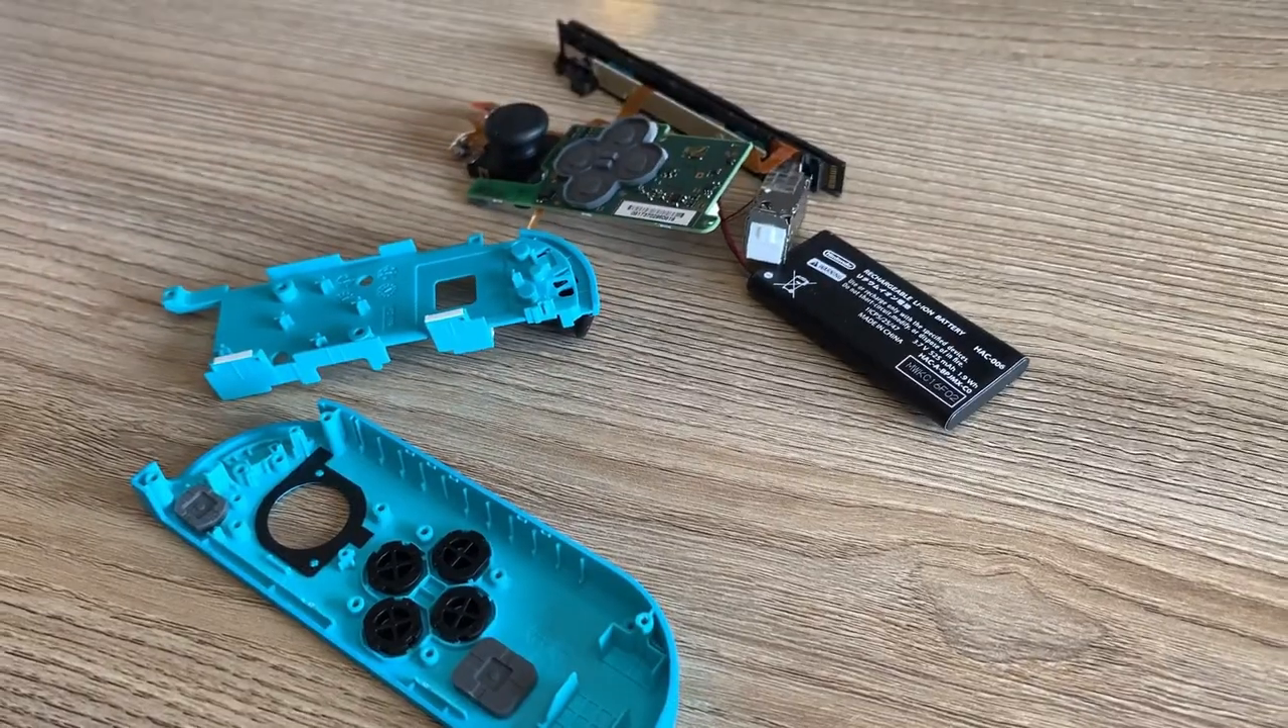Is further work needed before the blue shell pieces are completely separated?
No.